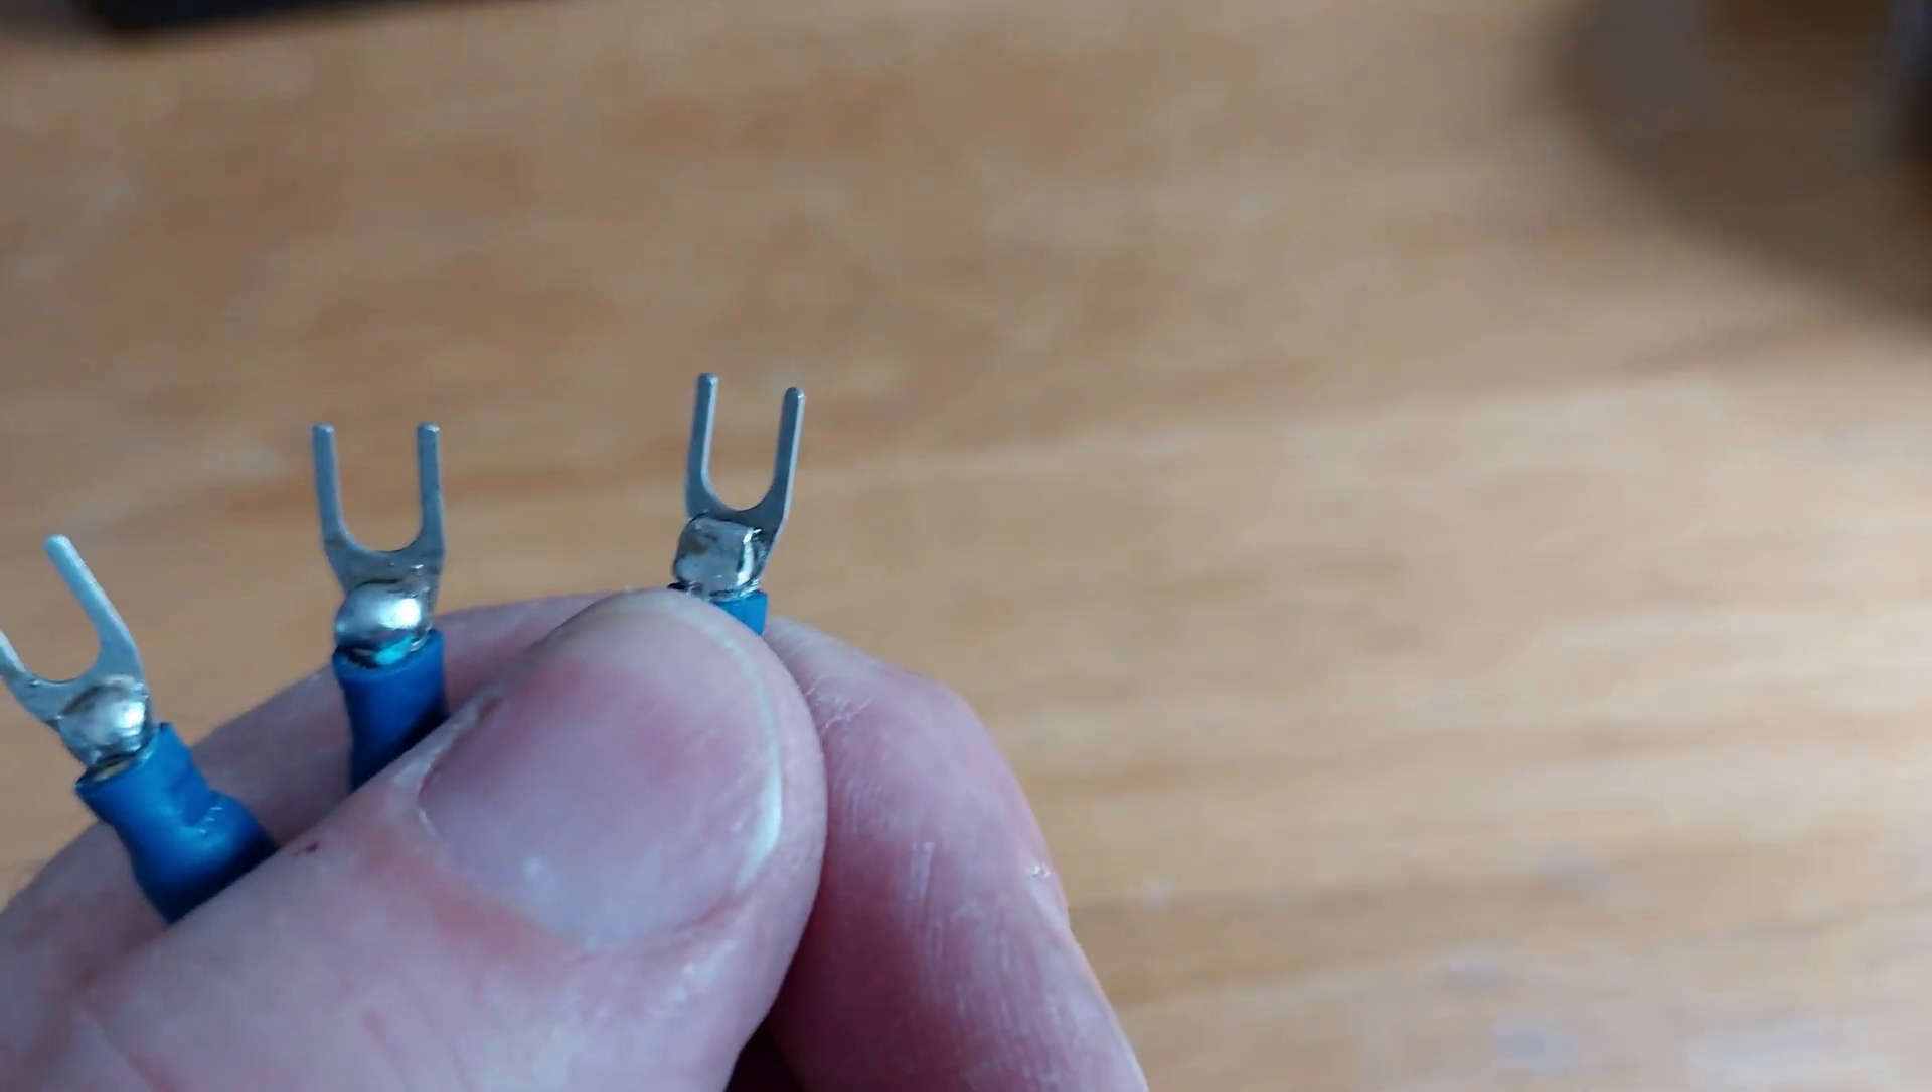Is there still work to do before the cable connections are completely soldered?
No.